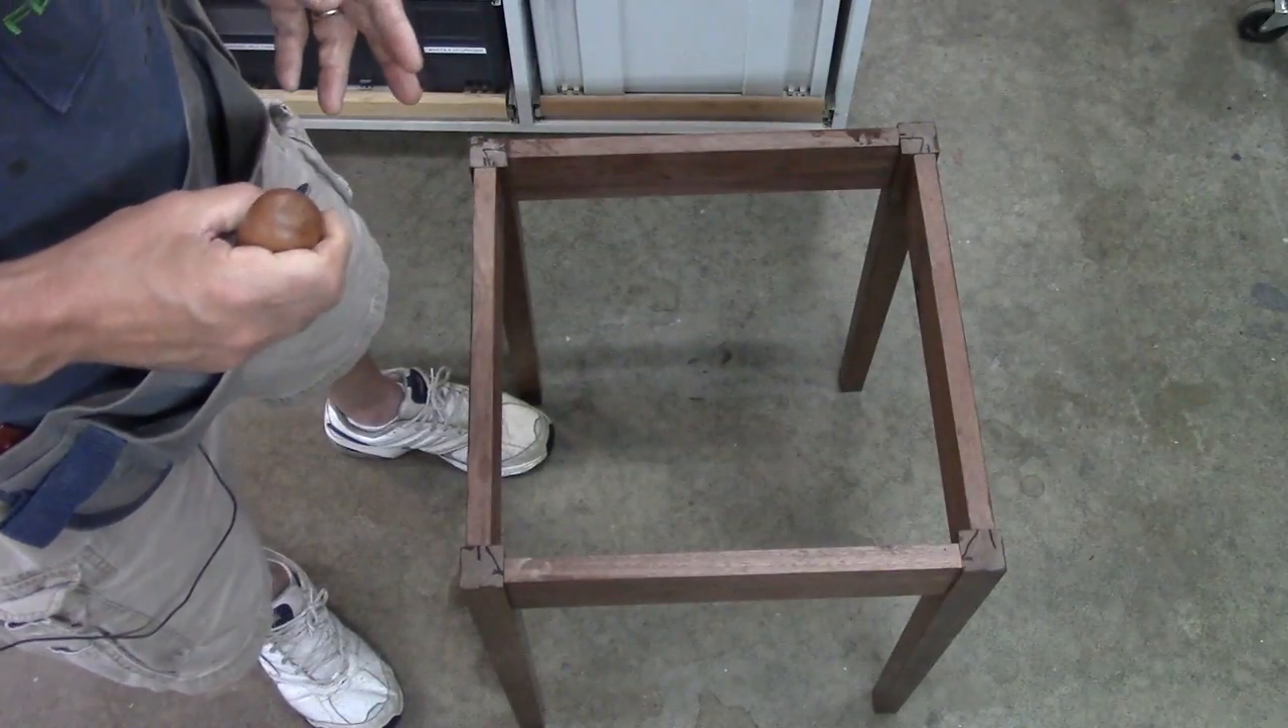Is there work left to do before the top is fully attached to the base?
Yes.